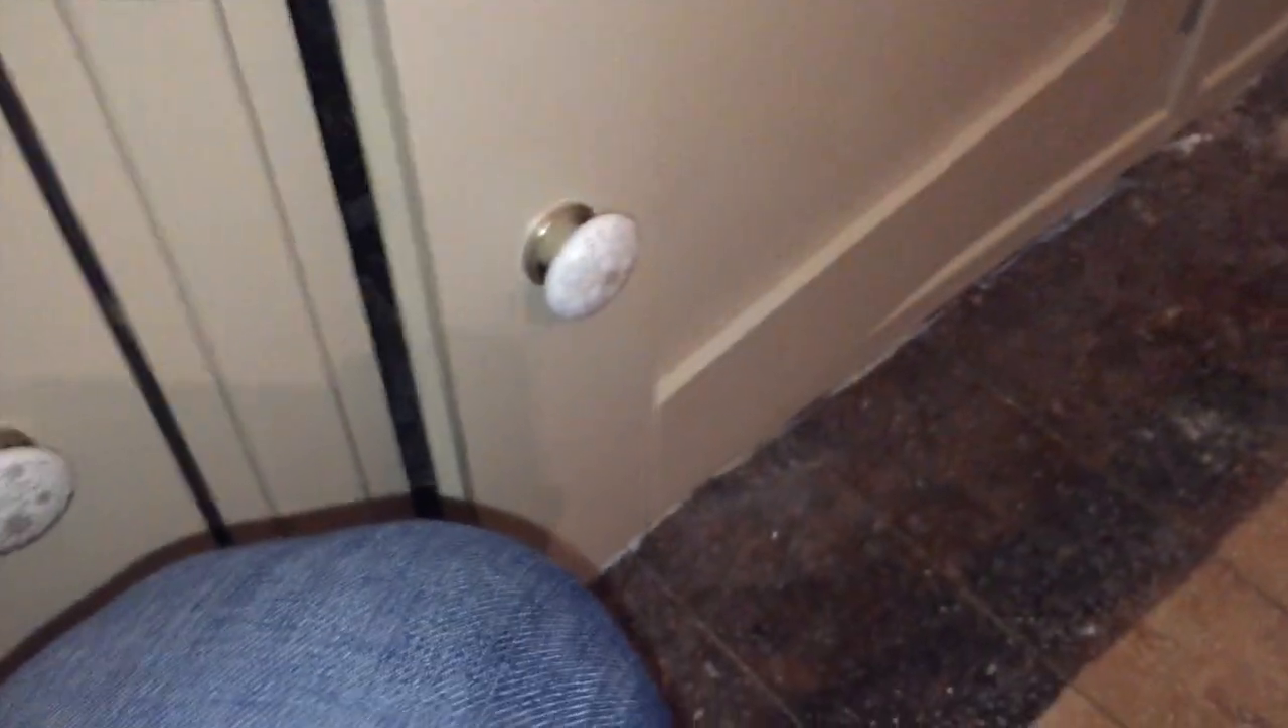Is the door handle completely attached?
Yes.